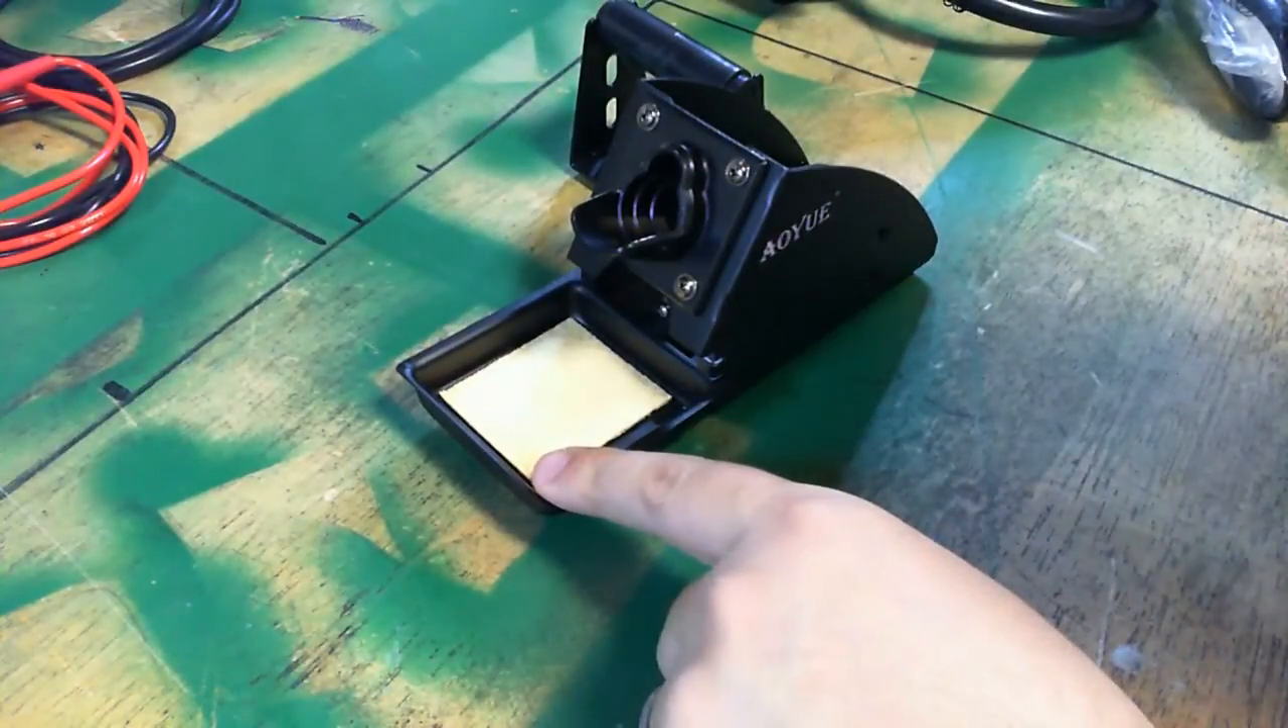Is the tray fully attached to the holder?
Yes.